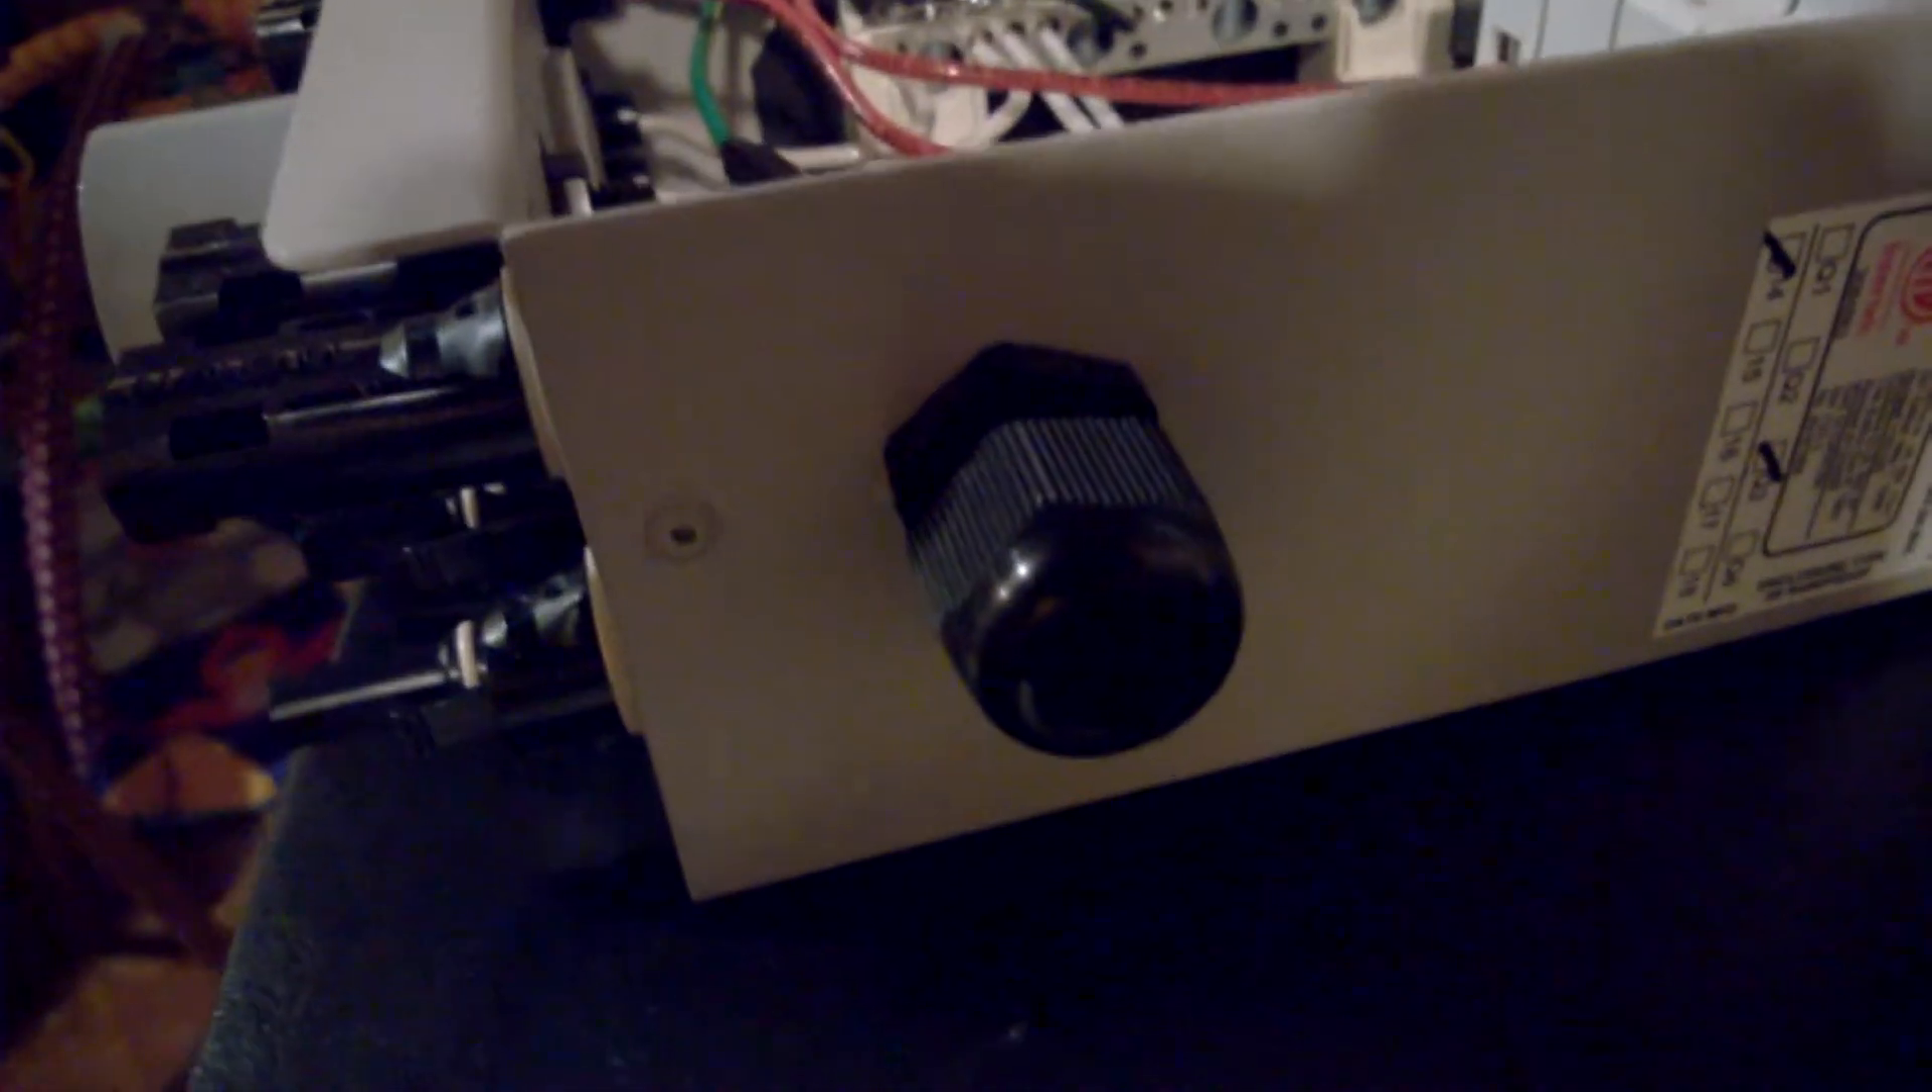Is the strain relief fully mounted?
Yes.